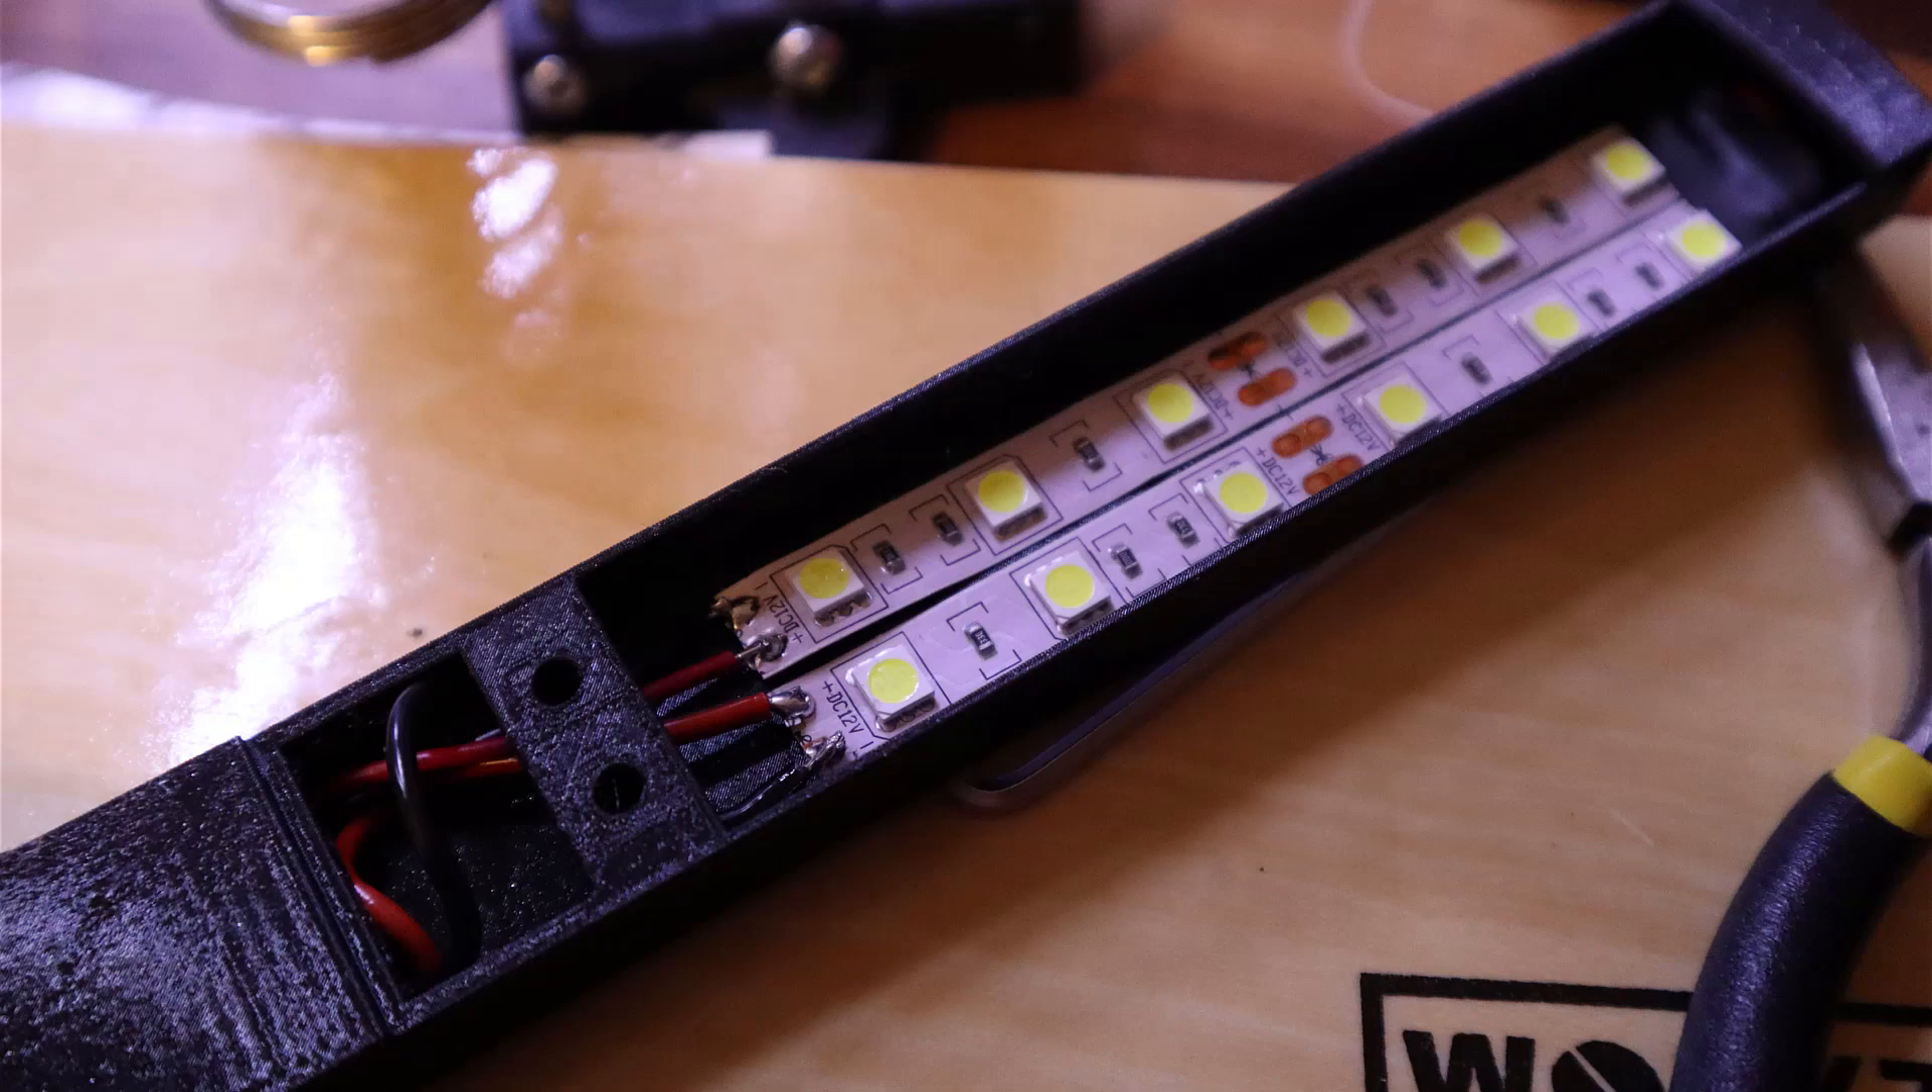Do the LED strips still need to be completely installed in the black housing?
No.